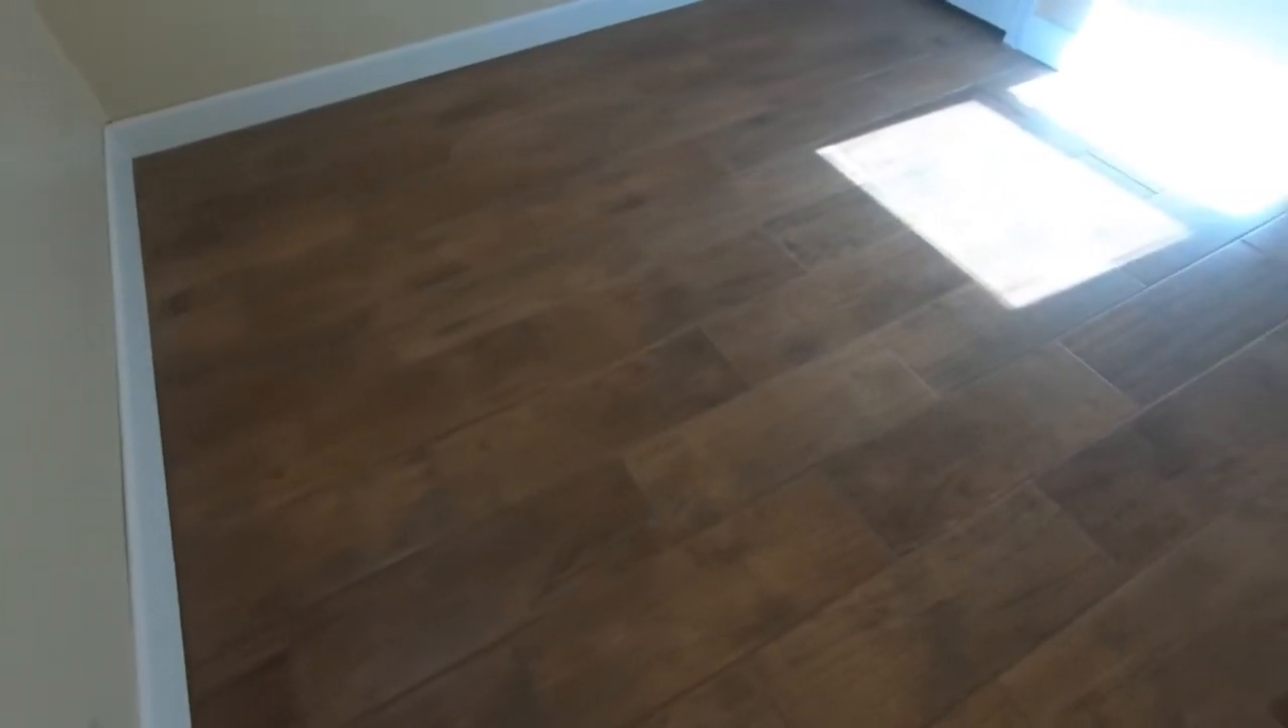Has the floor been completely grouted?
Yes.